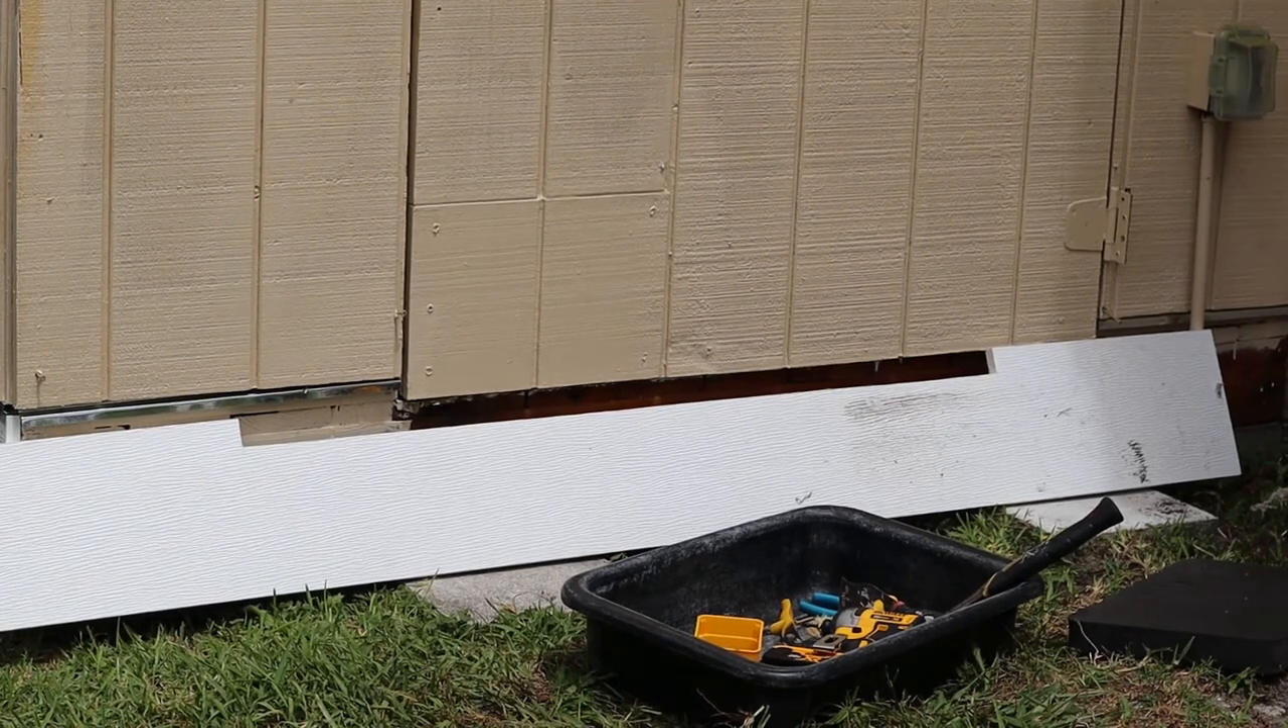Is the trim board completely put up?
No.